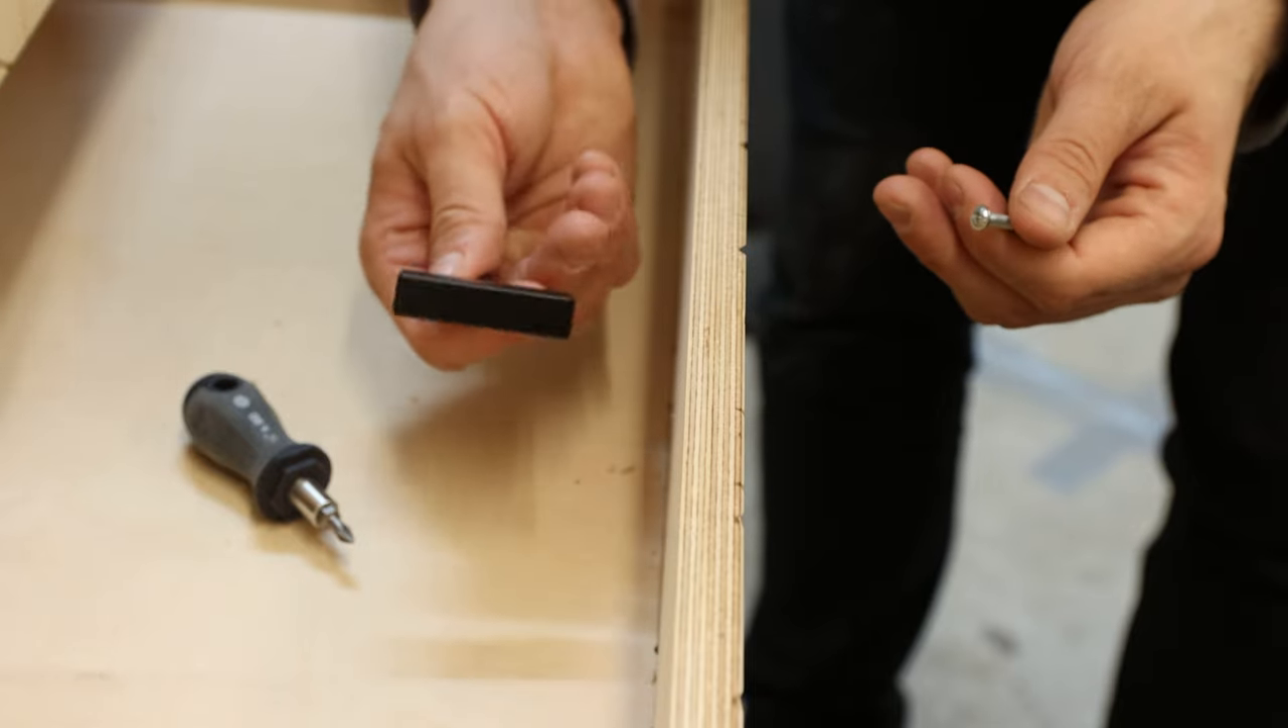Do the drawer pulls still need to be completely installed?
Yes.